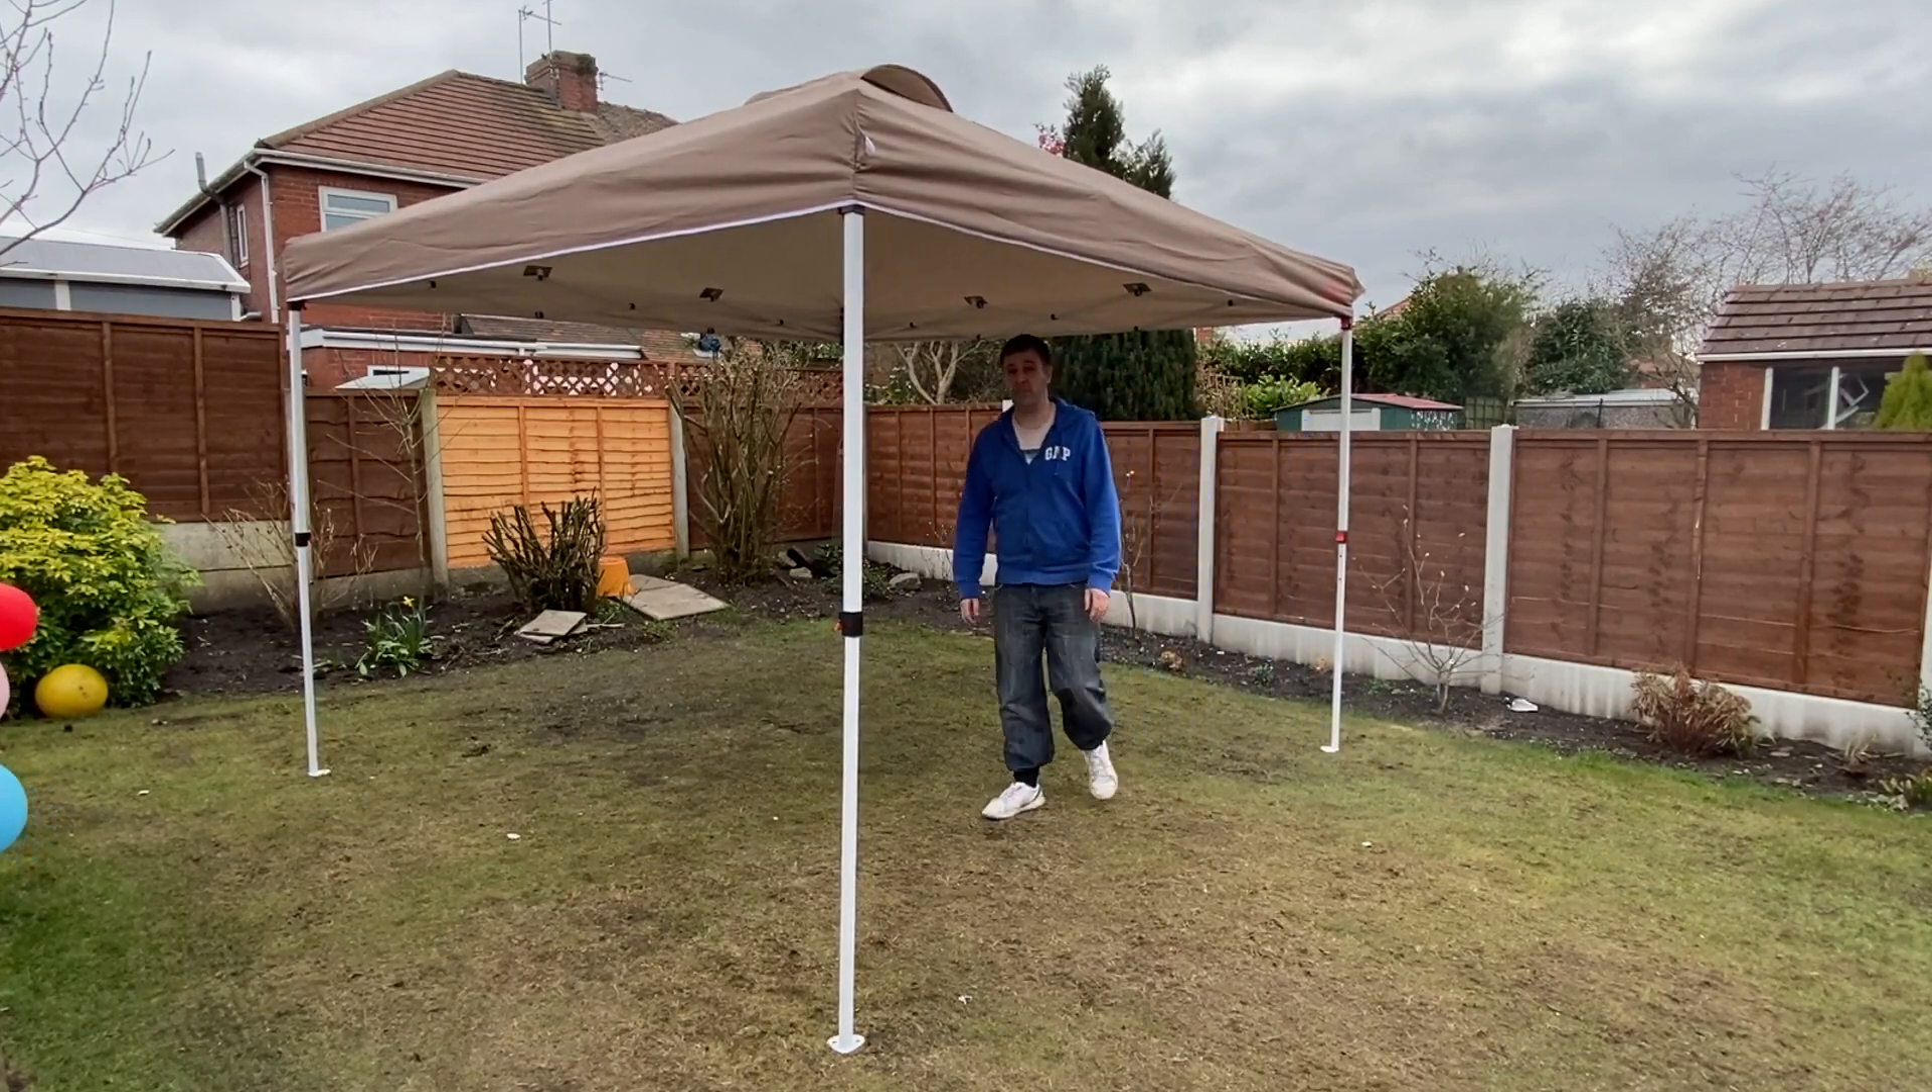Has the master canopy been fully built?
Yes.